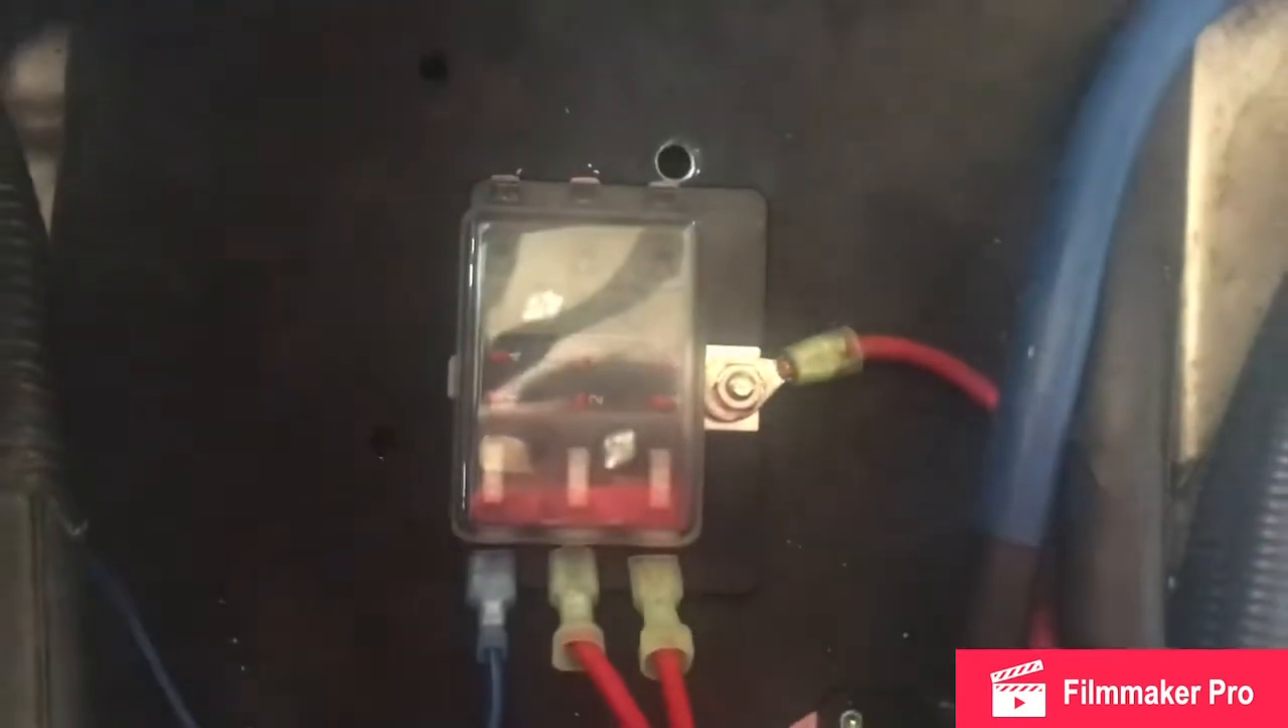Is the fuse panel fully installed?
Yes.